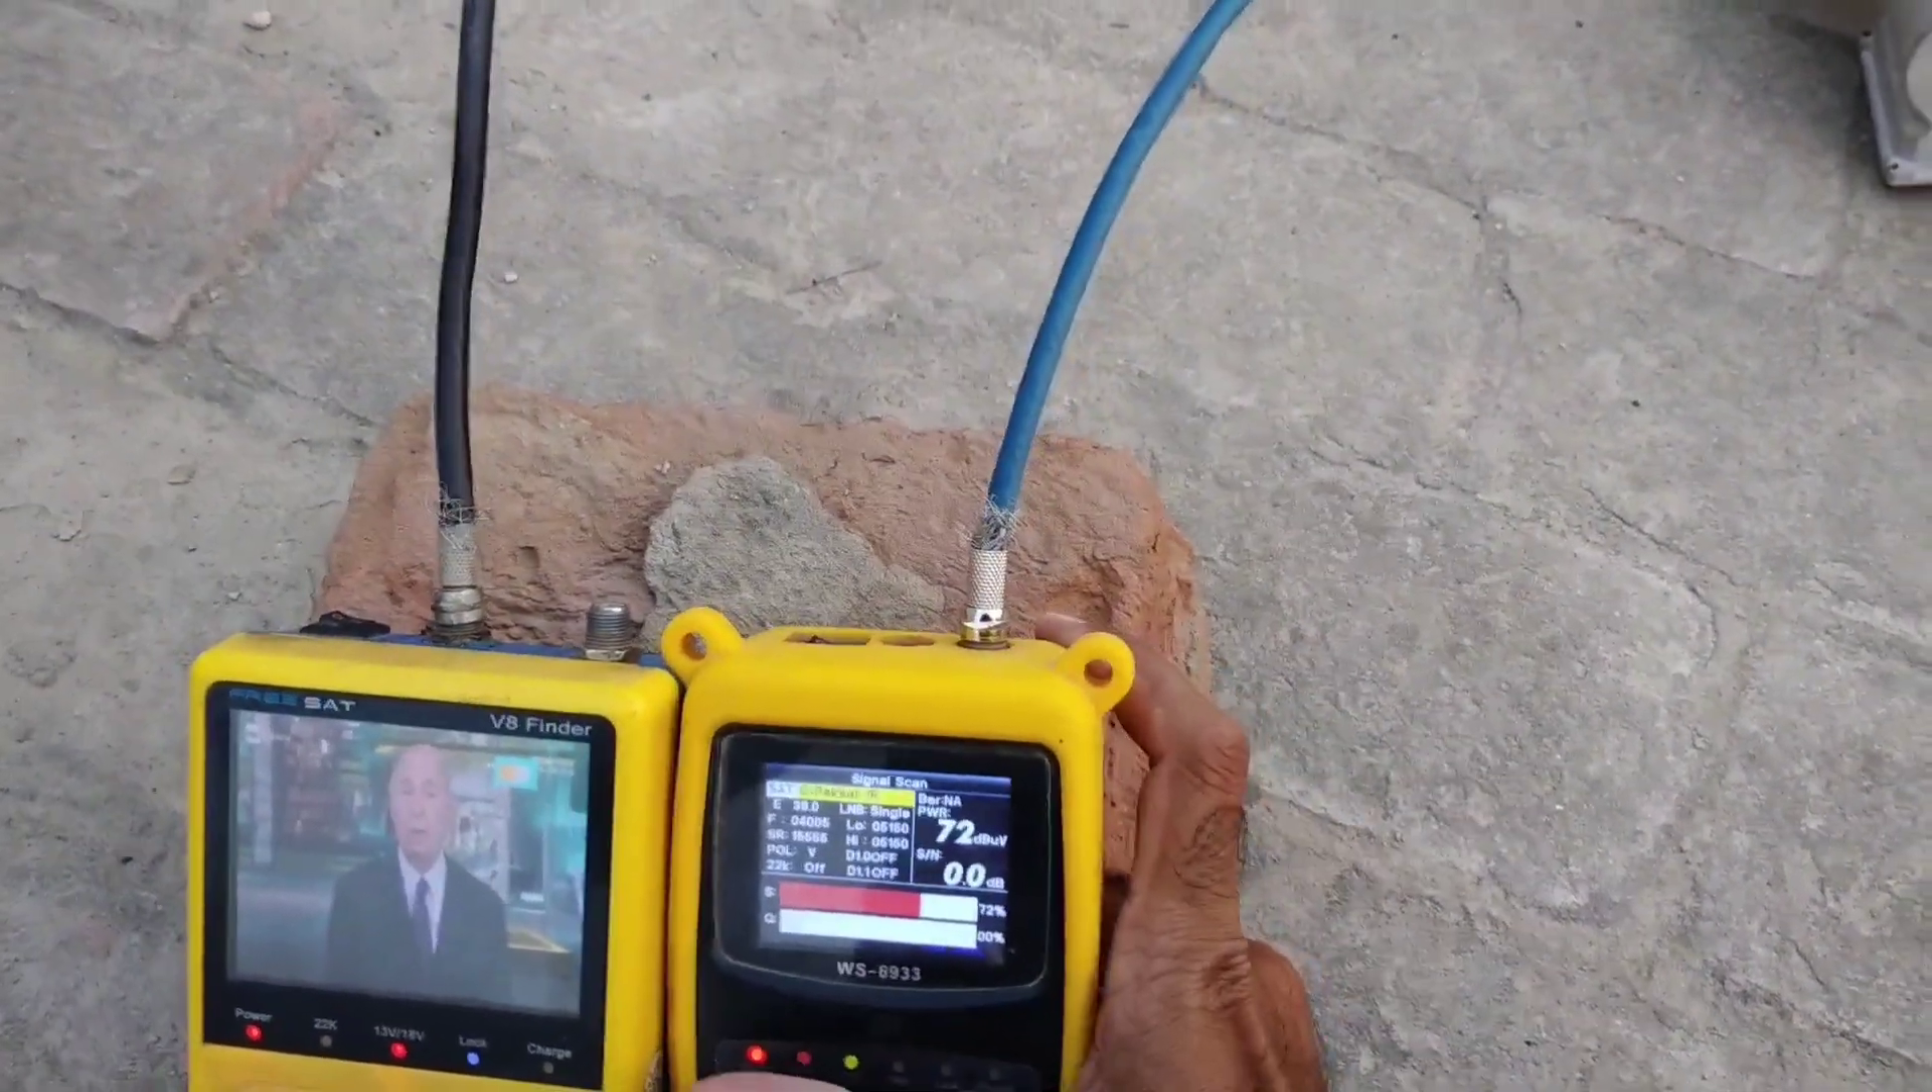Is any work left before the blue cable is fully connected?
No.